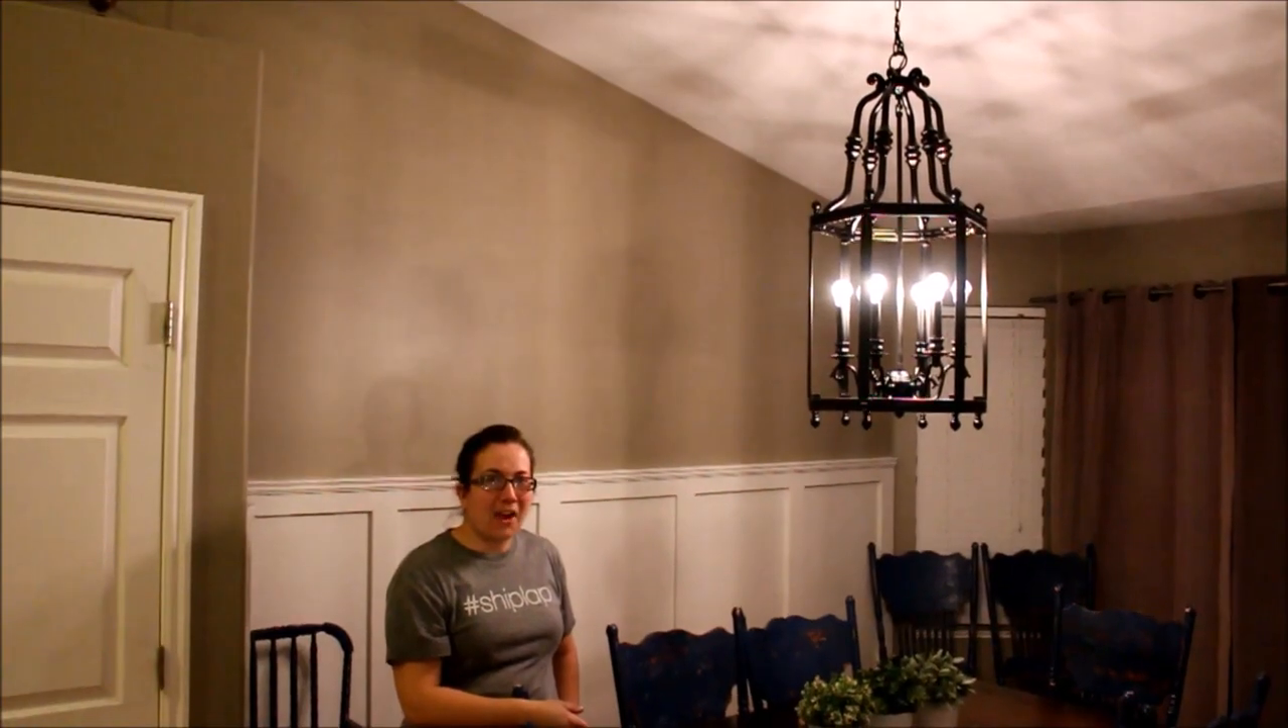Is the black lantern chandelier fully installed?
Yes.